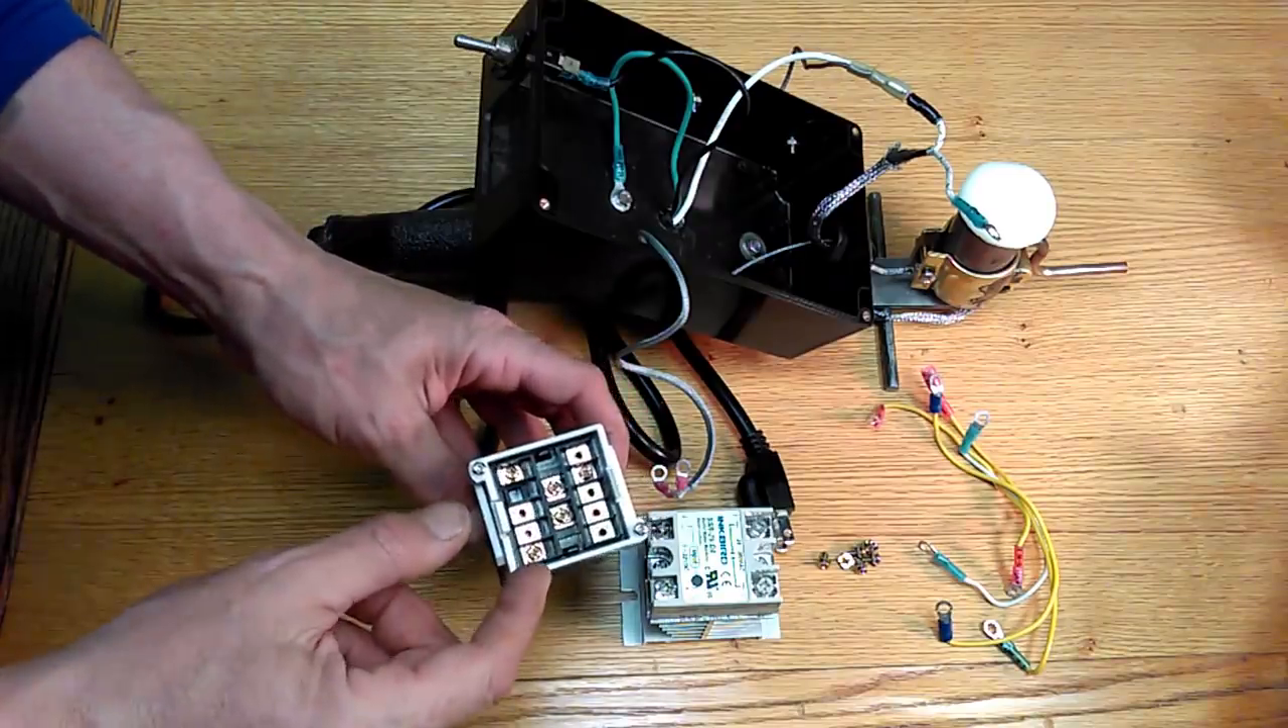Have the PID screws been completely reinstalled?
No.